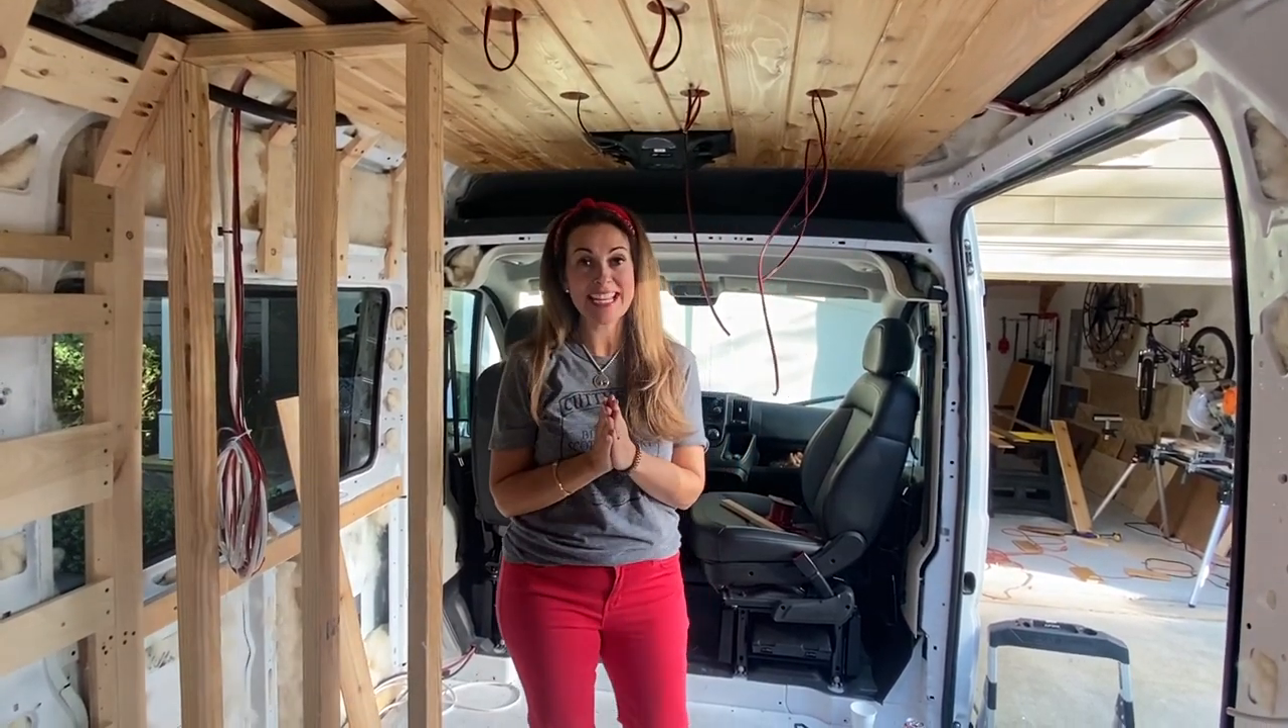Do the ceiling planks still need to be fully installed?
No.